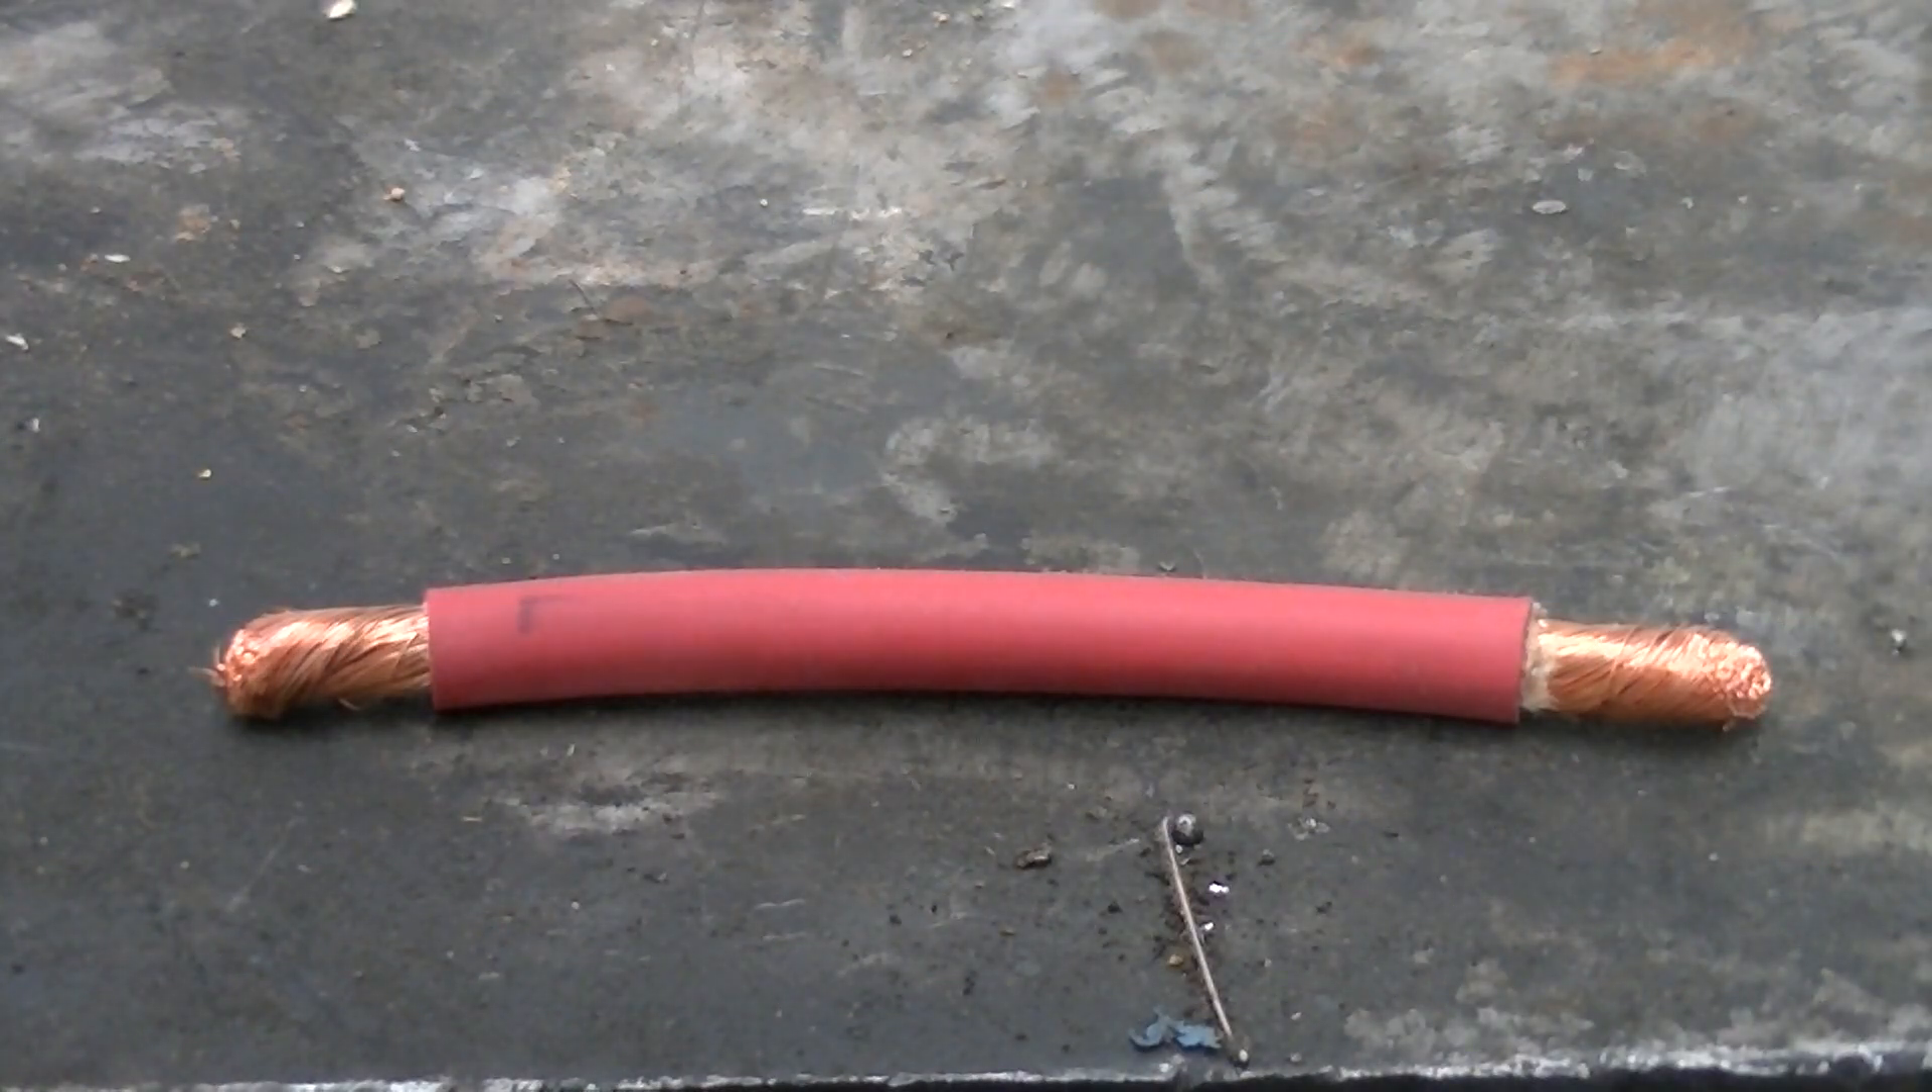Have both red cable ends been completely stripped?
Yes.